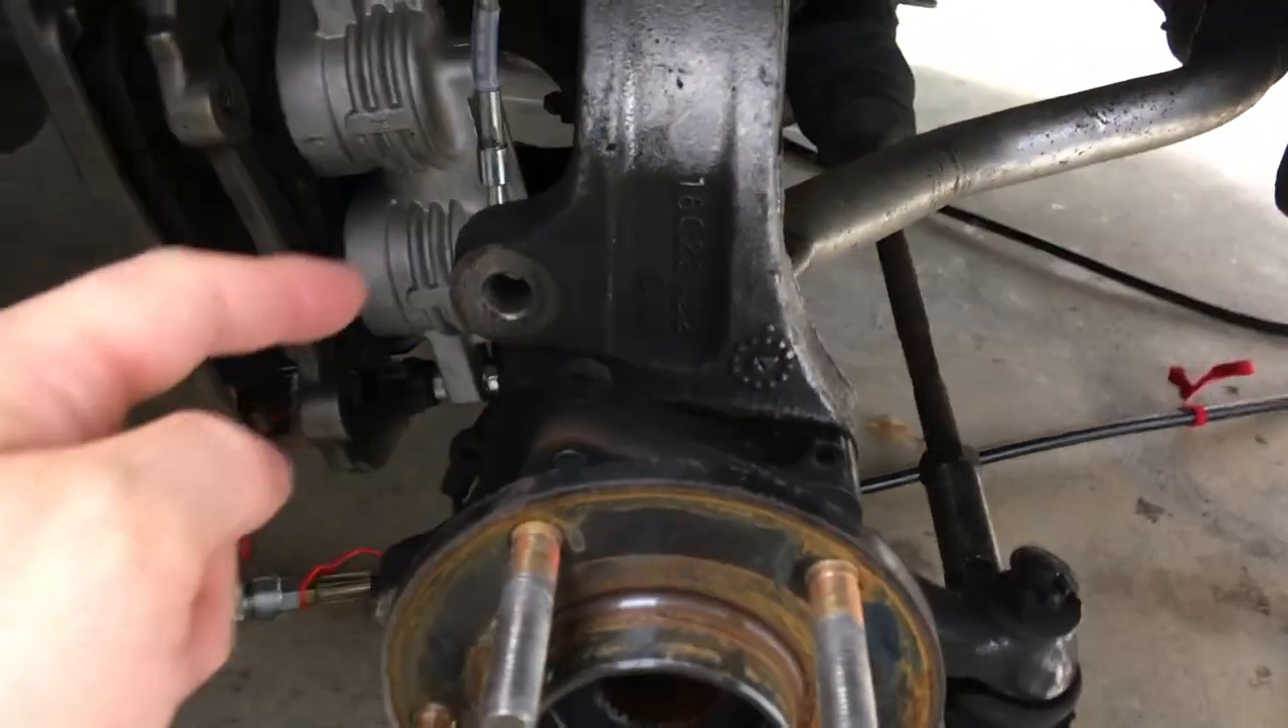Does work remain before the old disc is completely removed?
No.